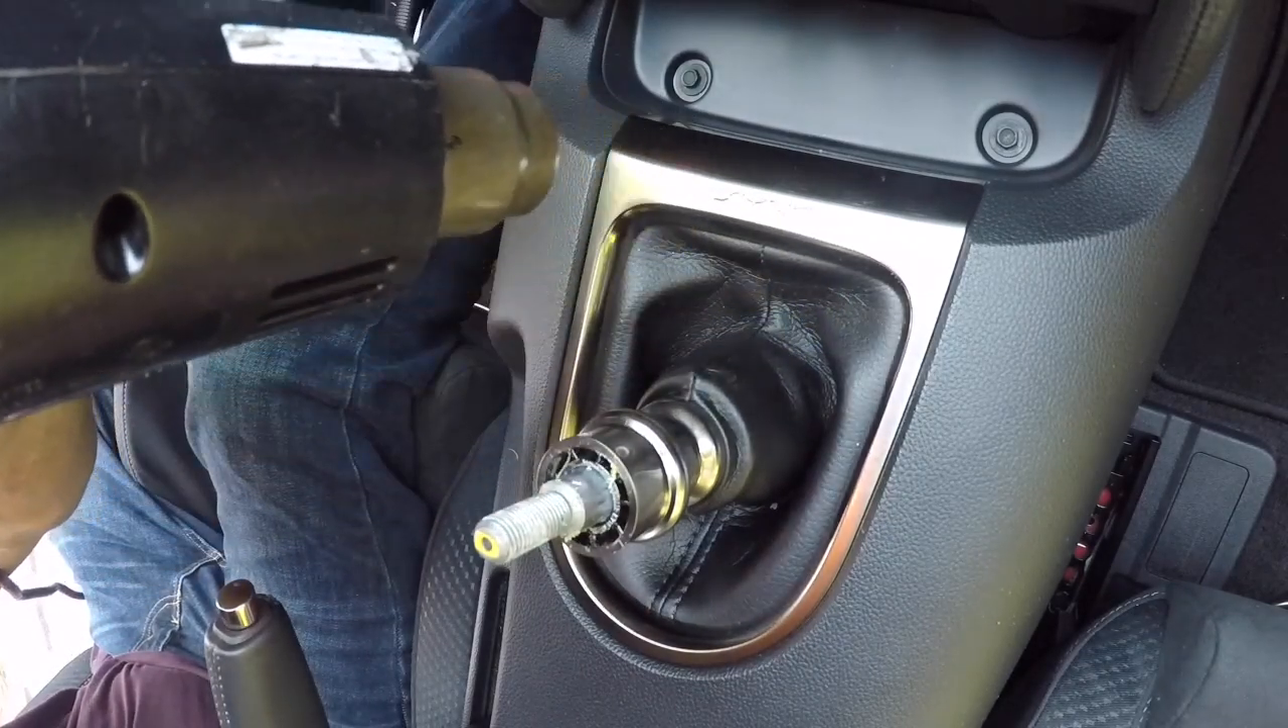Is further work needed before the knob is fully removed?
No.